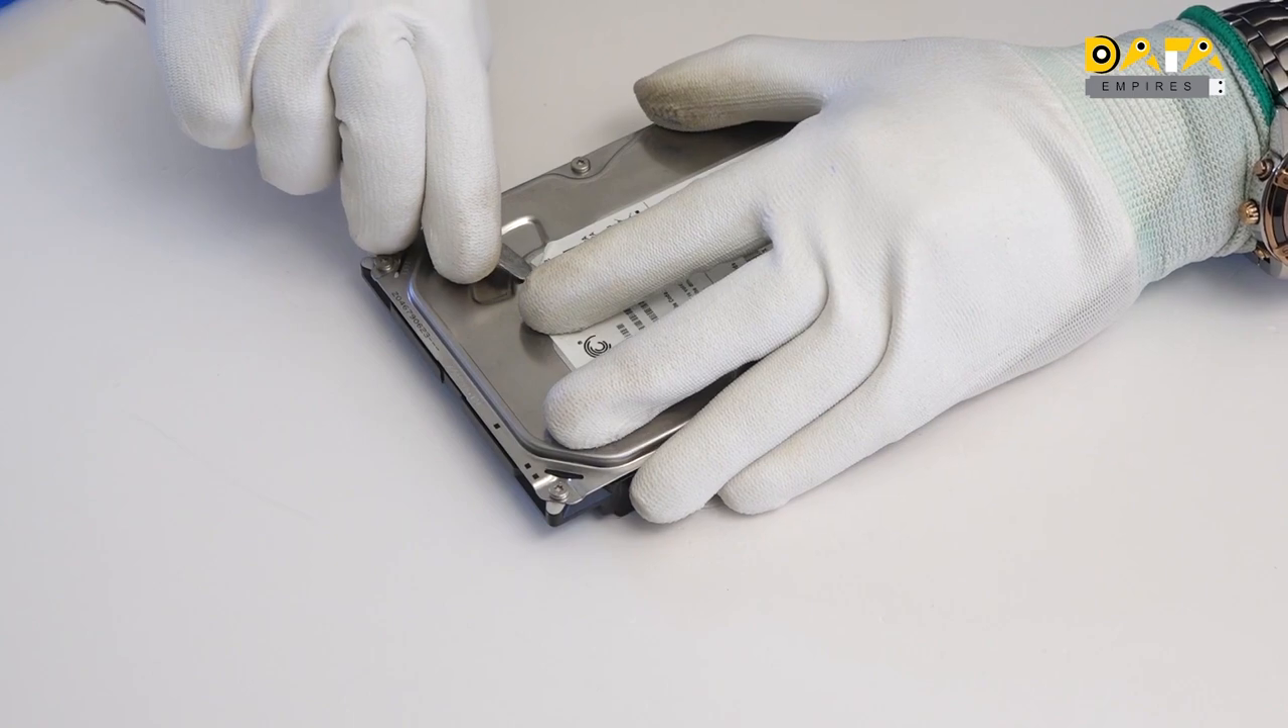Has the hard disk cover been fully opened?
No.